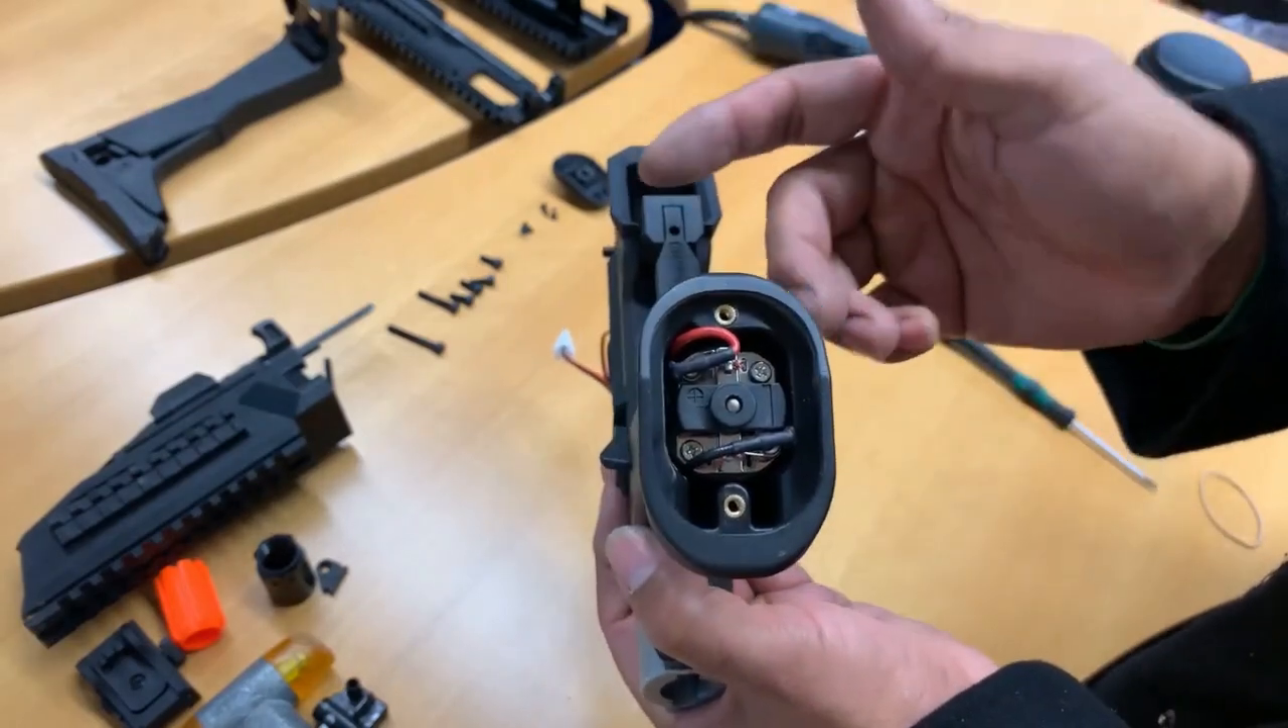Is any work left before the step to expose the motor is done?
No.